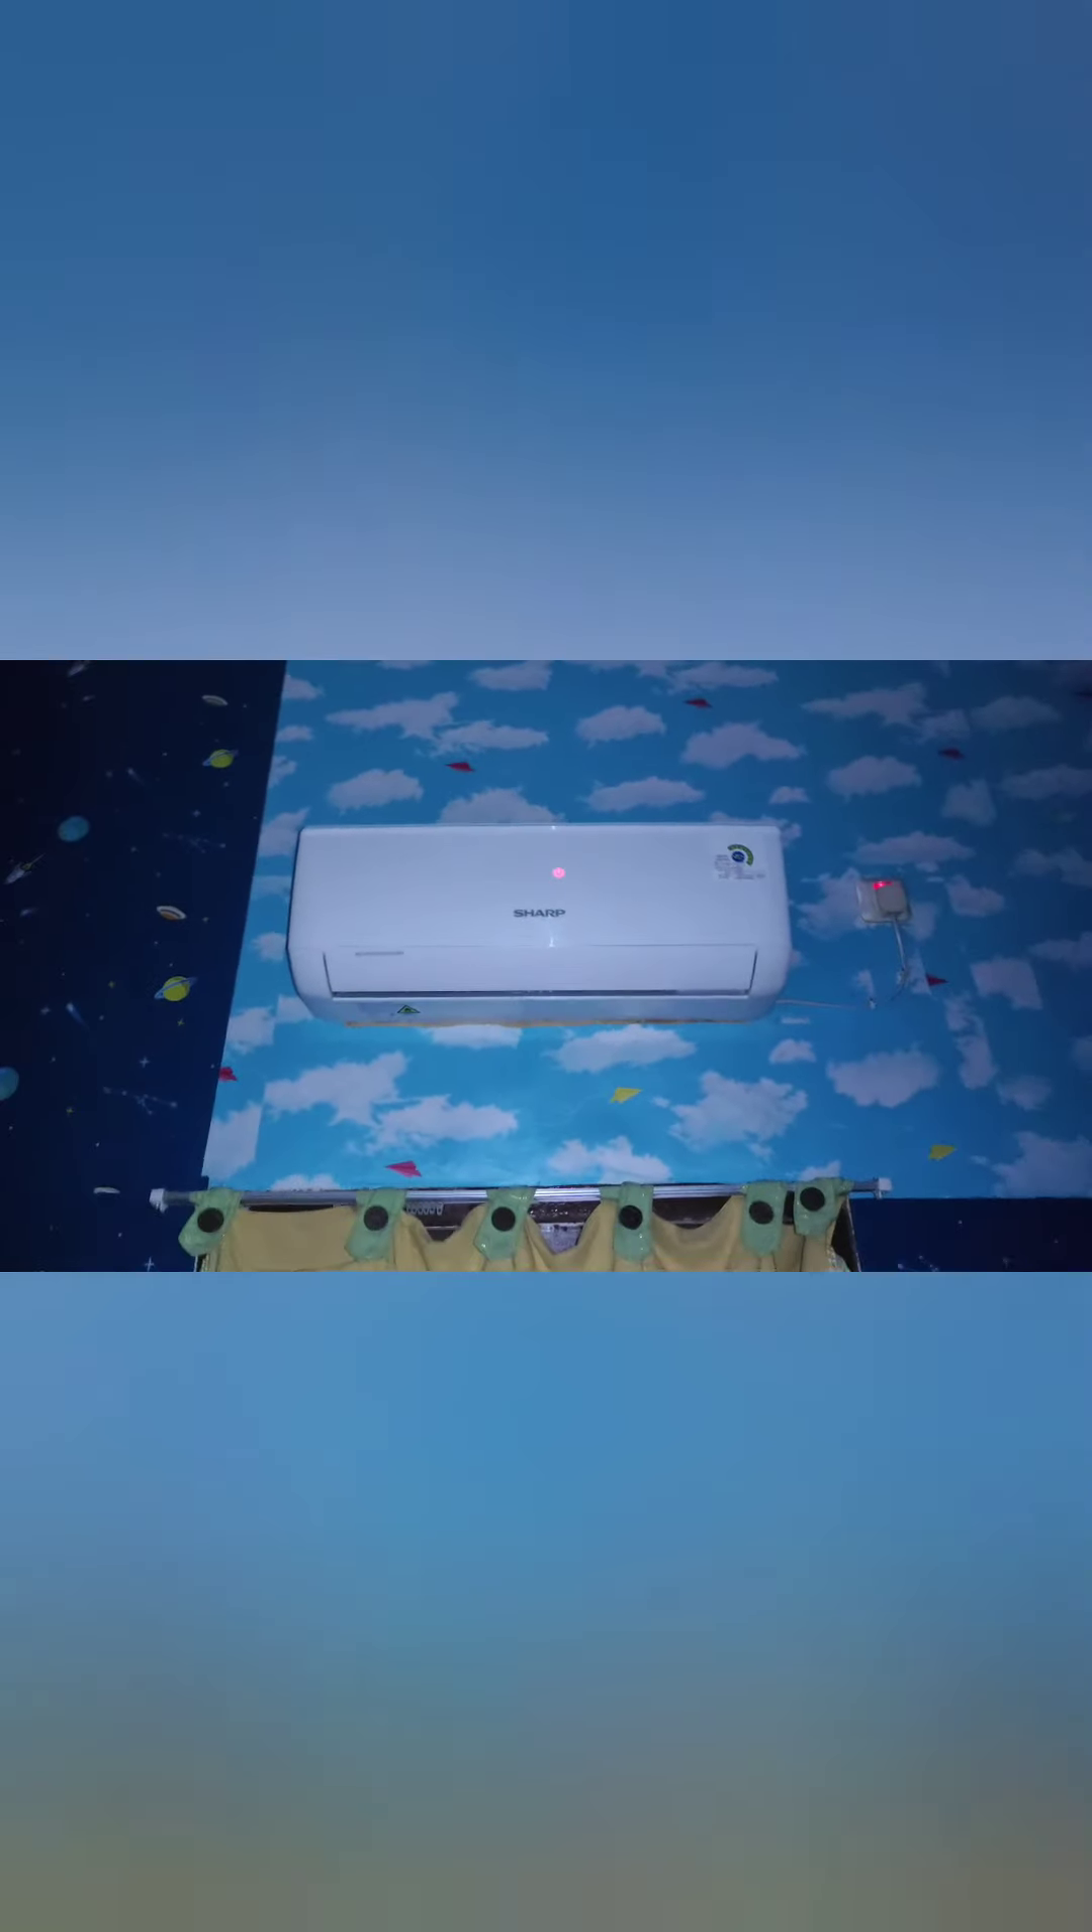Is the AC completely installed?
Yes.